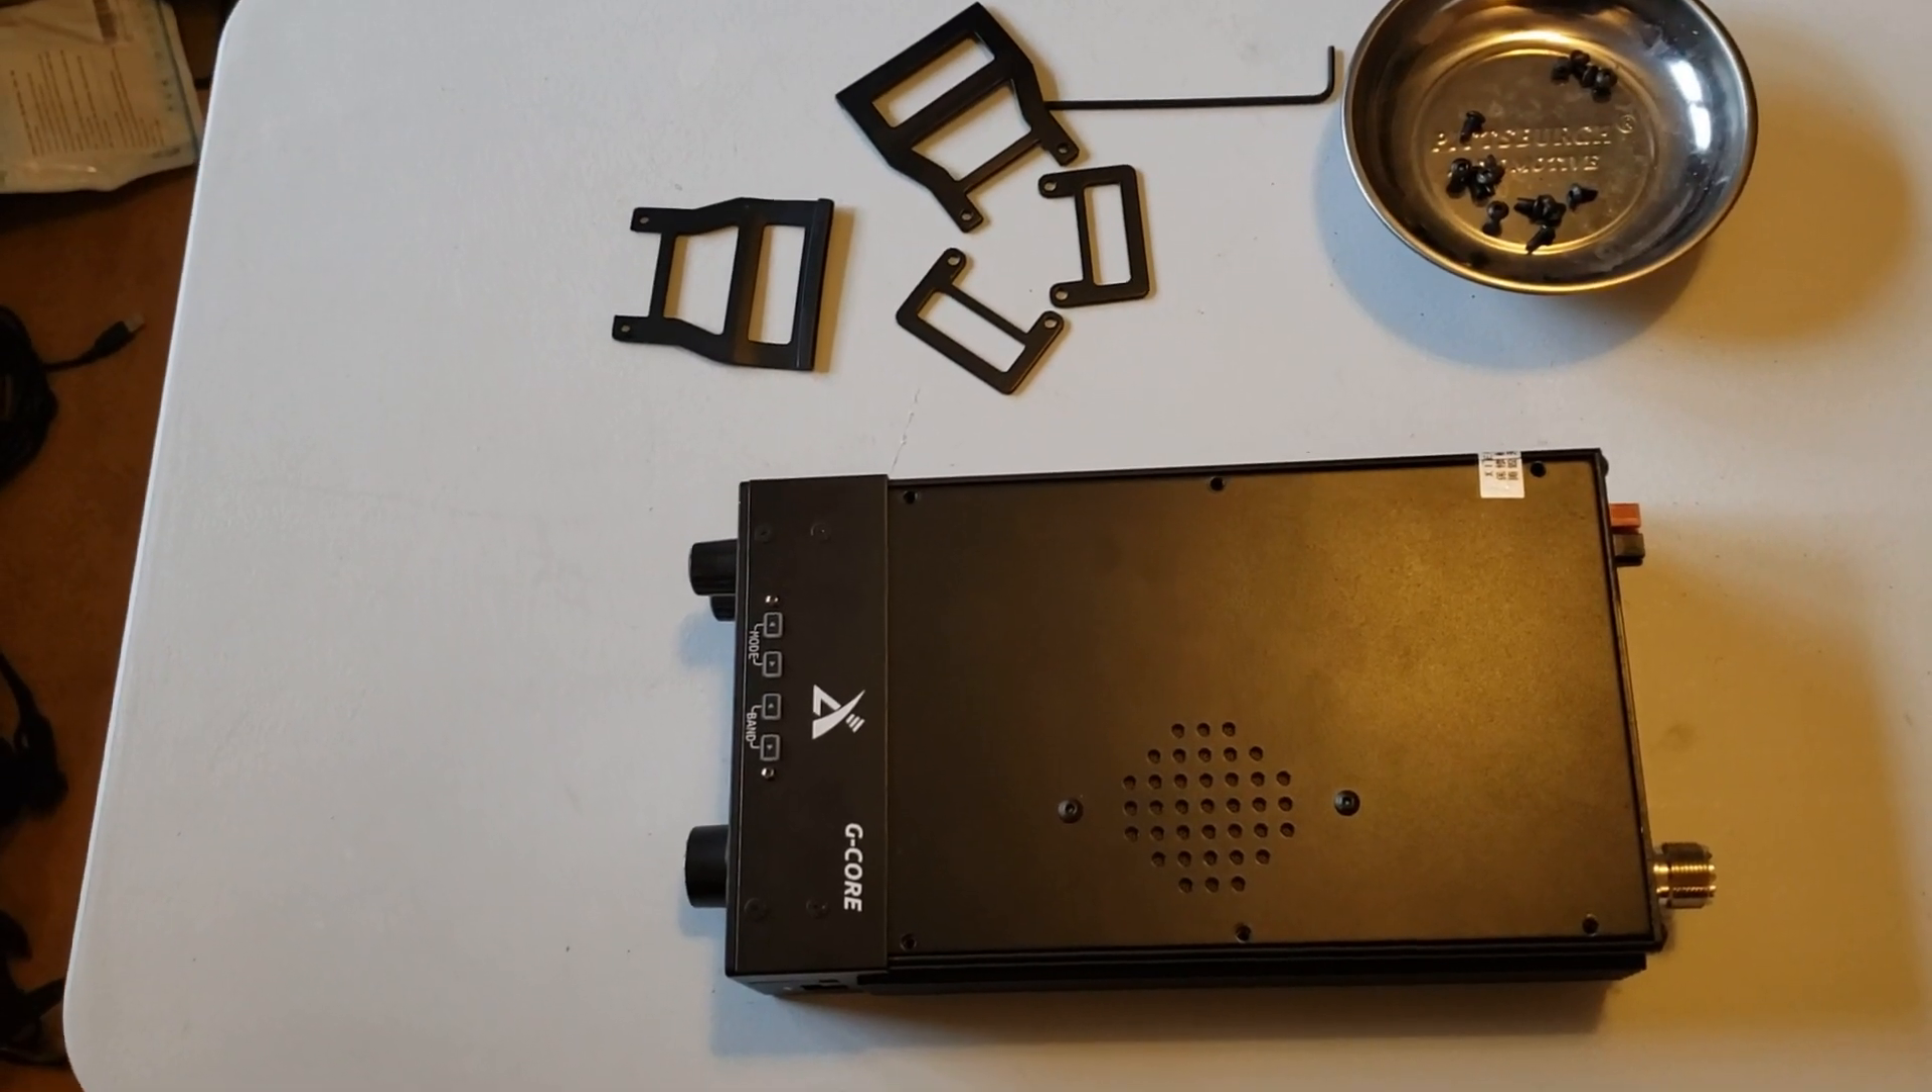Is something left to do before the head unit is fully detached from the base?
Yes.